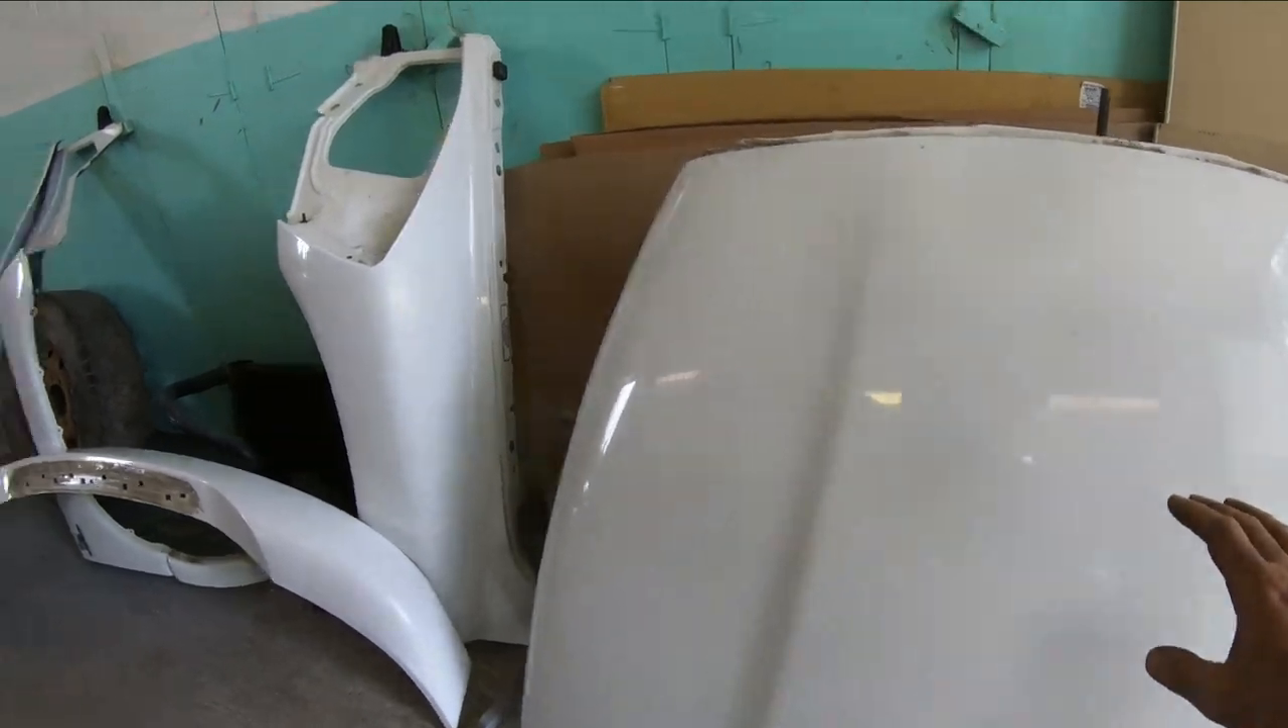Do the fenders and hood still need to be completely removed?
No.